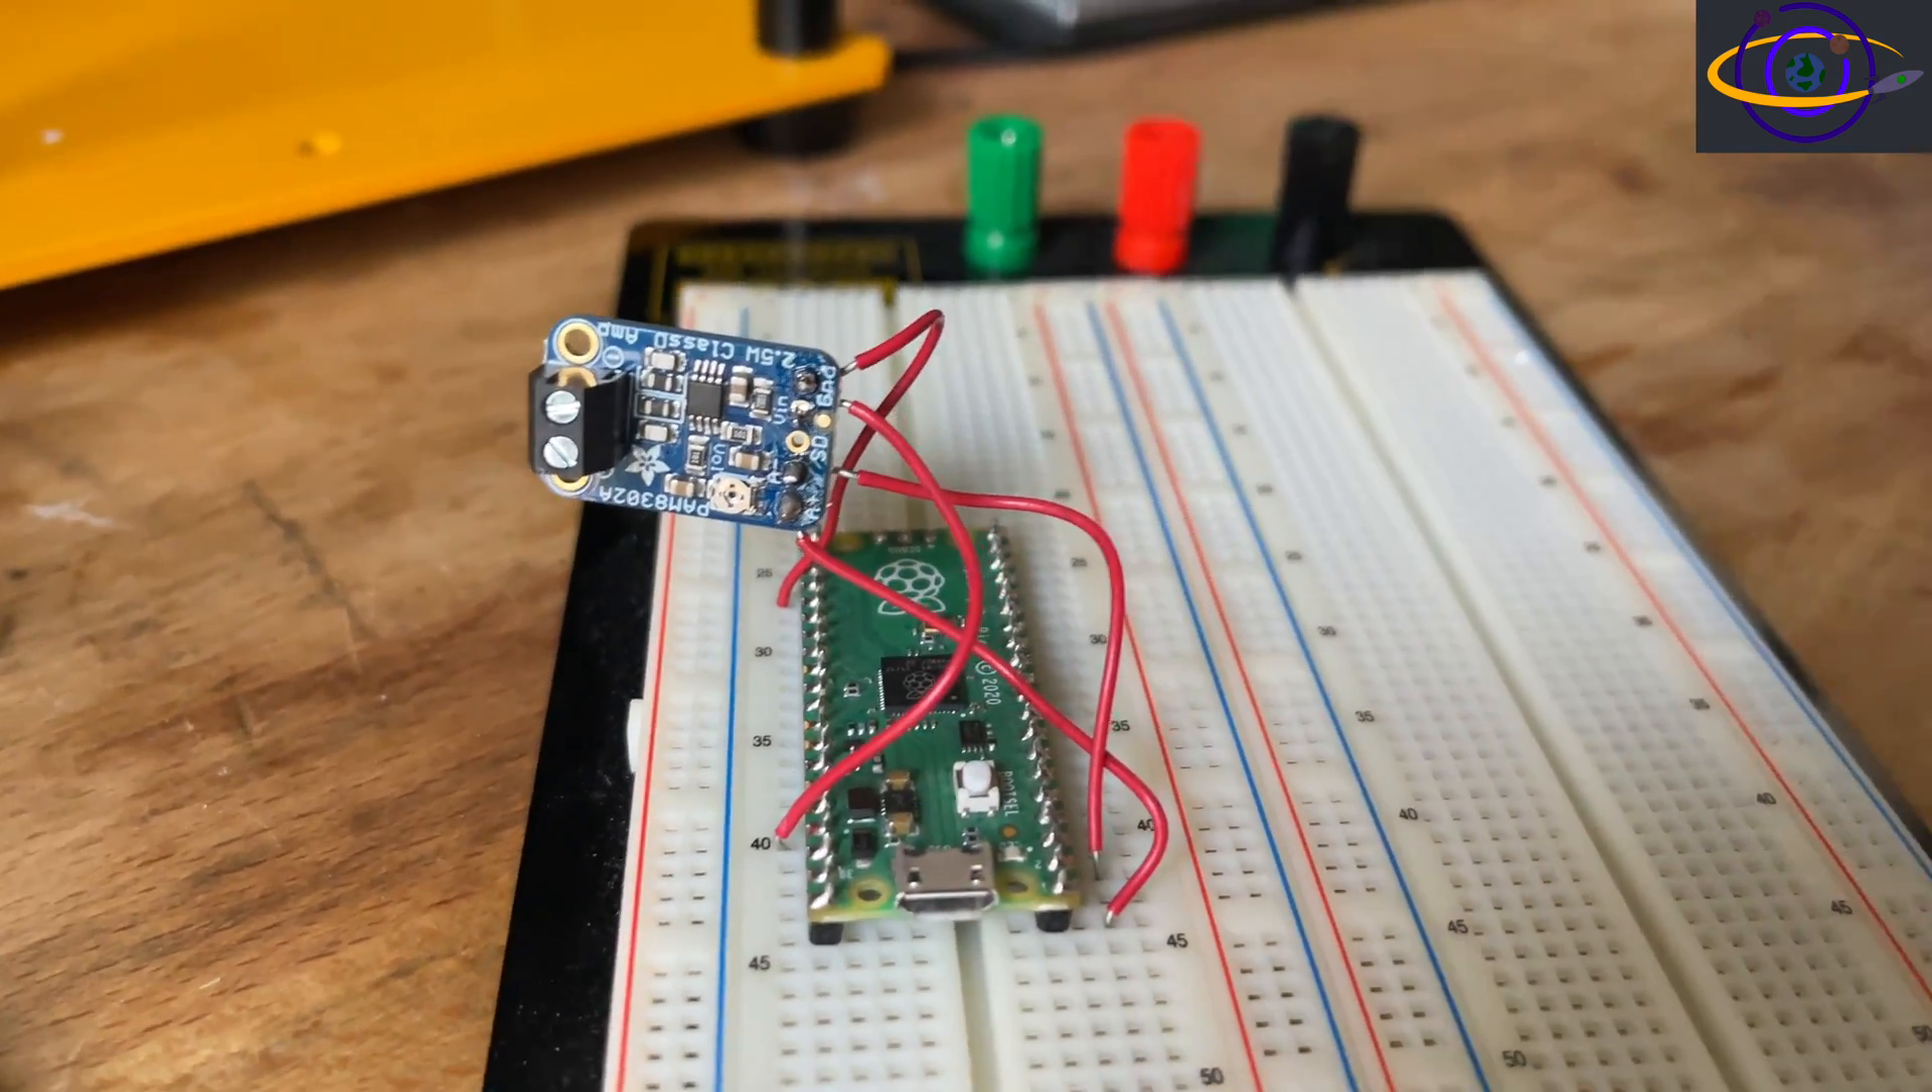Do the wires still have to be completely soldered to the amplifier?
No.